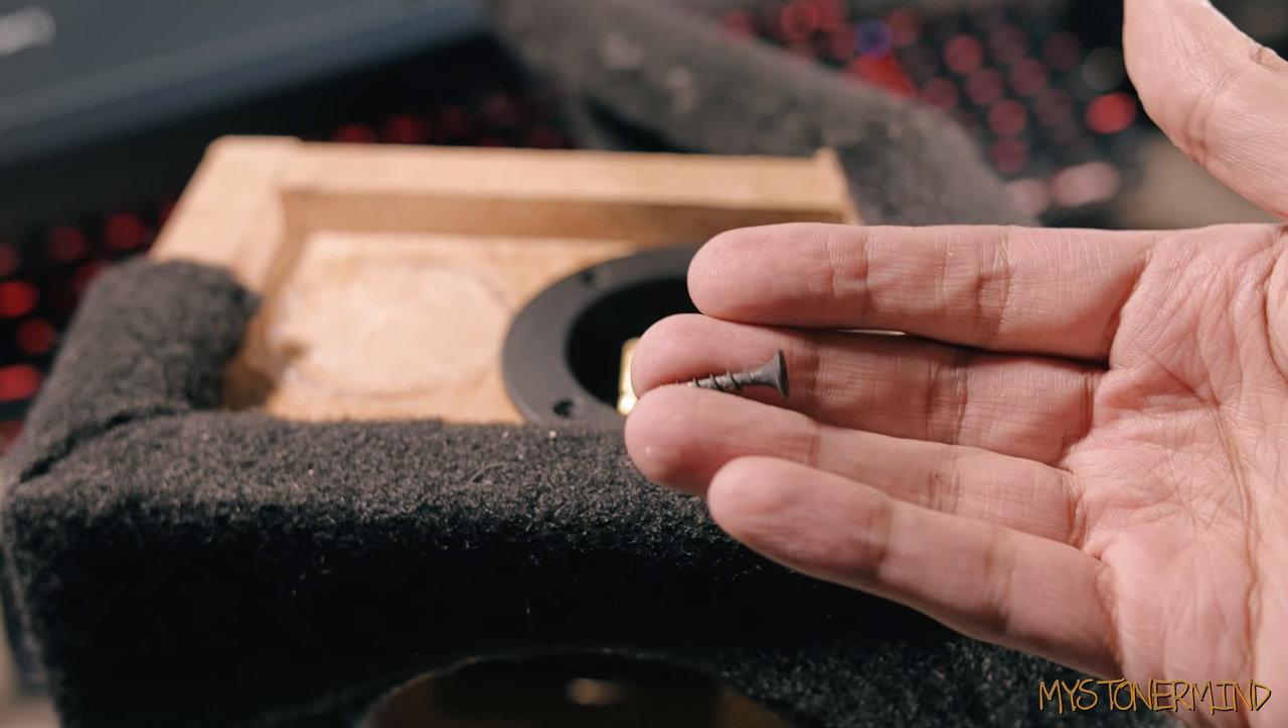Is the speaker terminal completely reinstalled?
No.